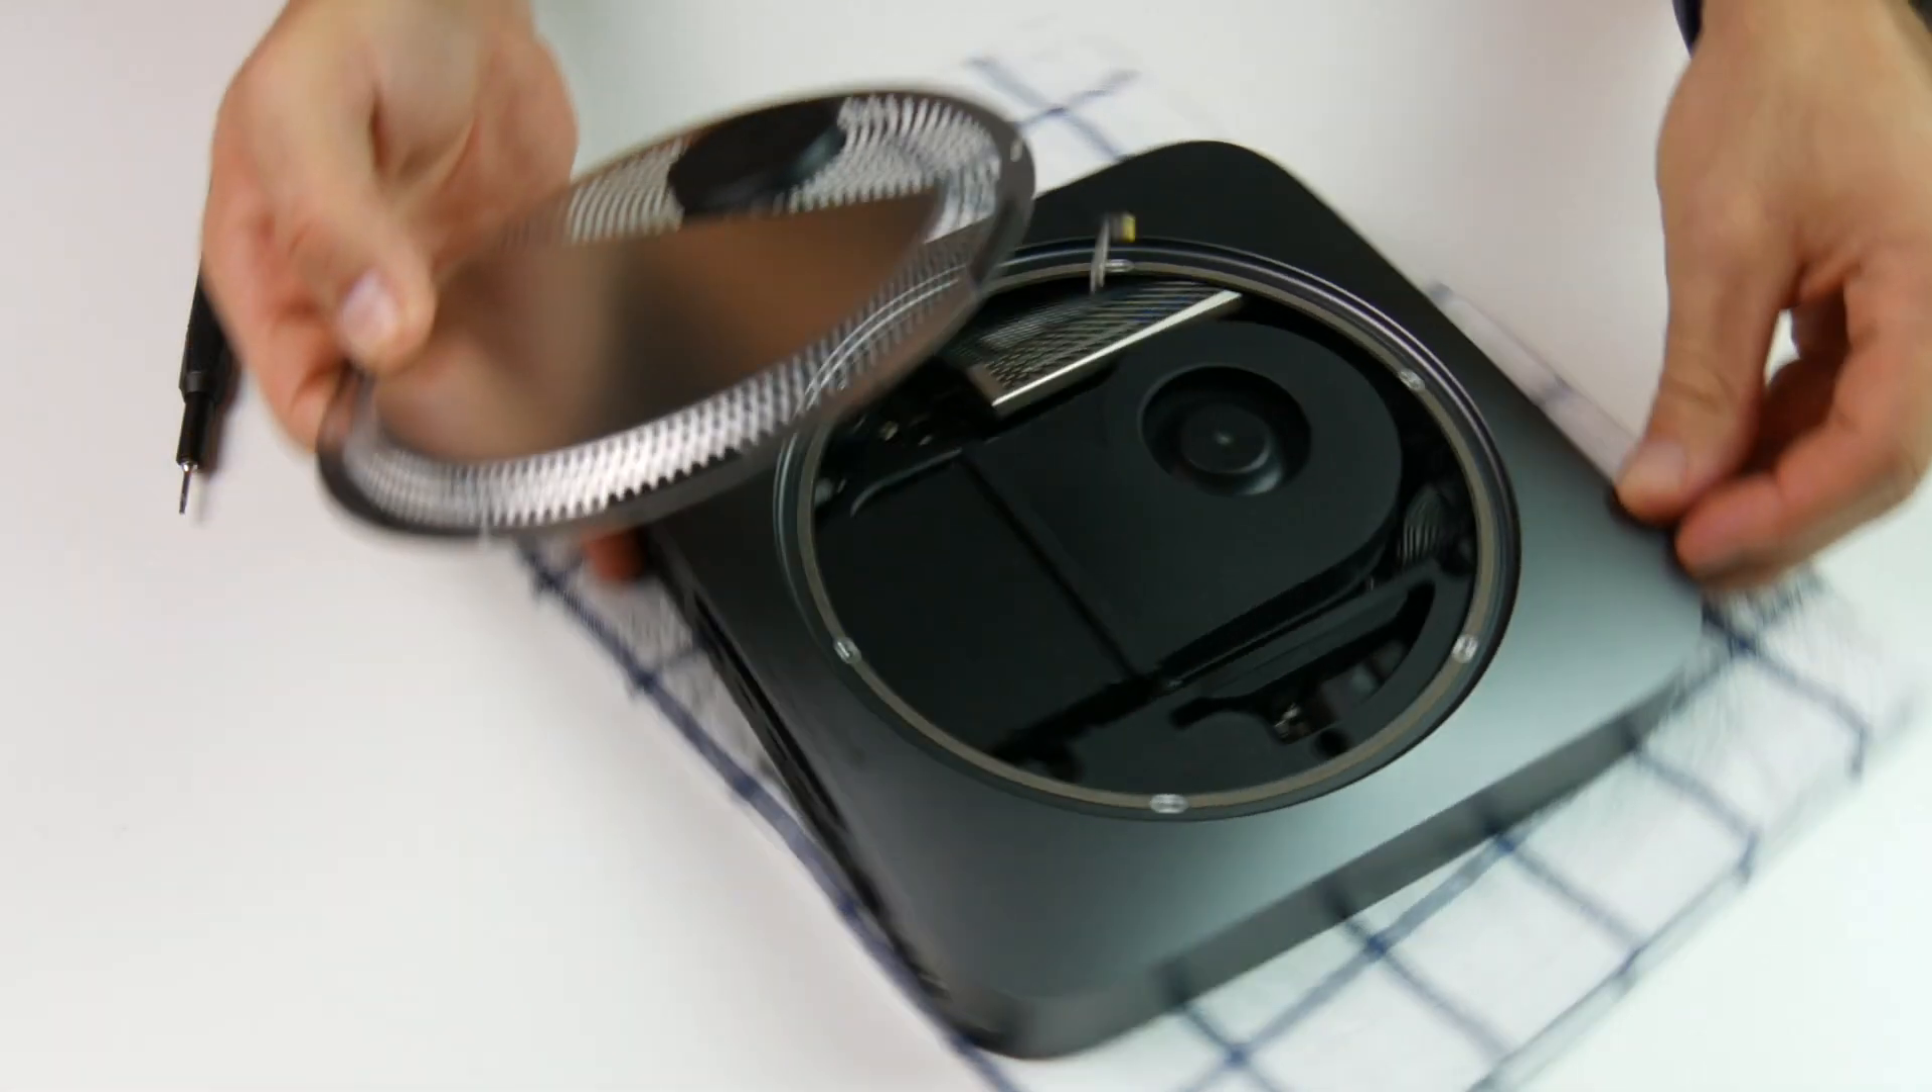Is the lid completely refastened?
No.